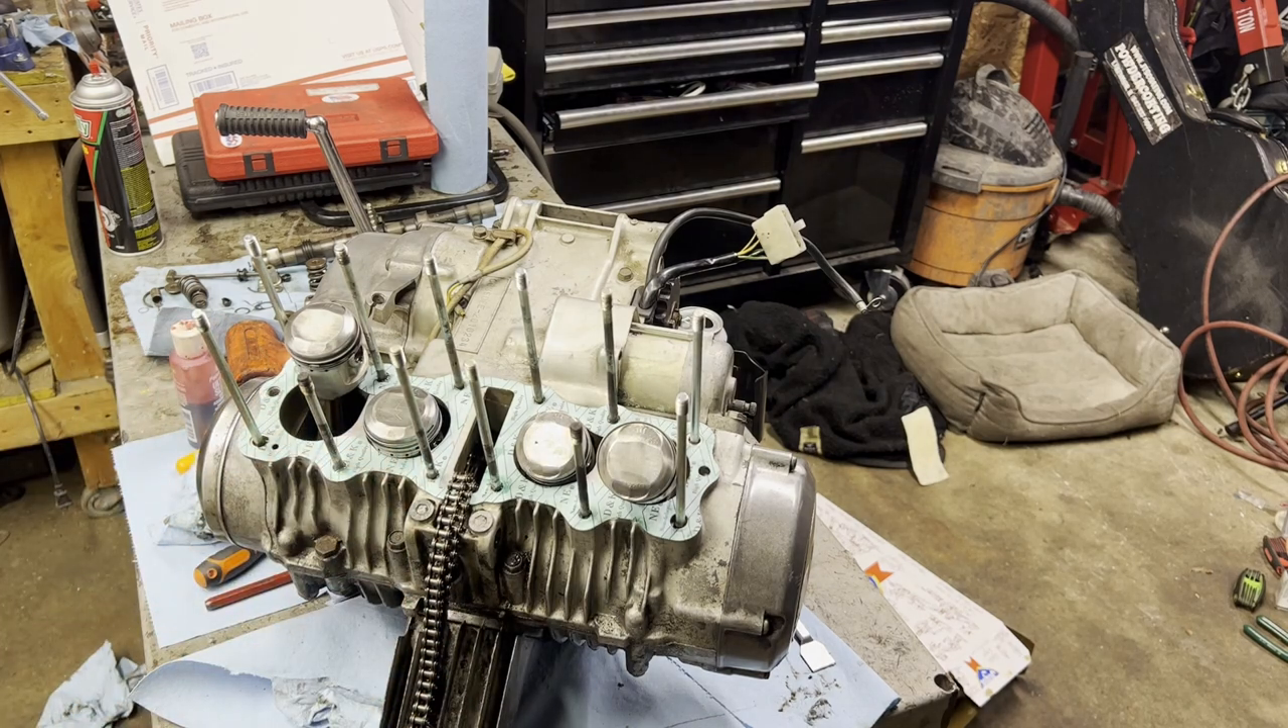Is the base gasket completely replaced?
Yes.